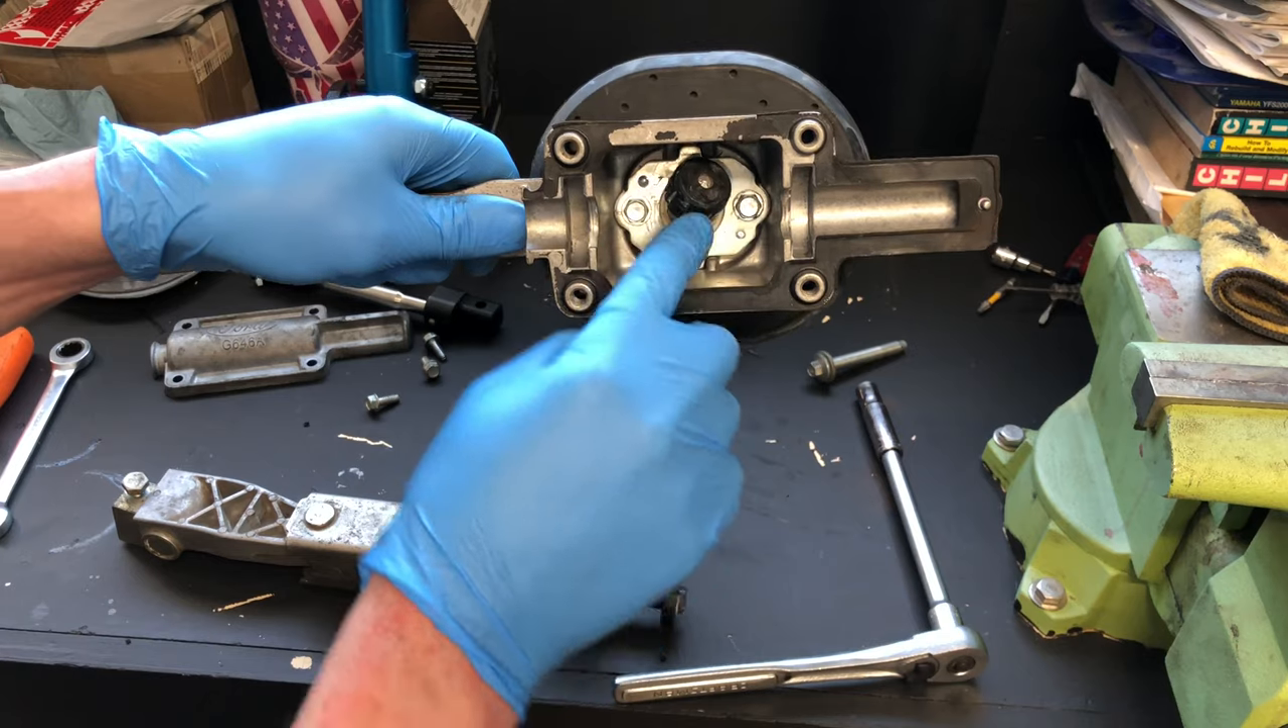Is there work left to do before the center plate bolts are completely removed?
Yes.